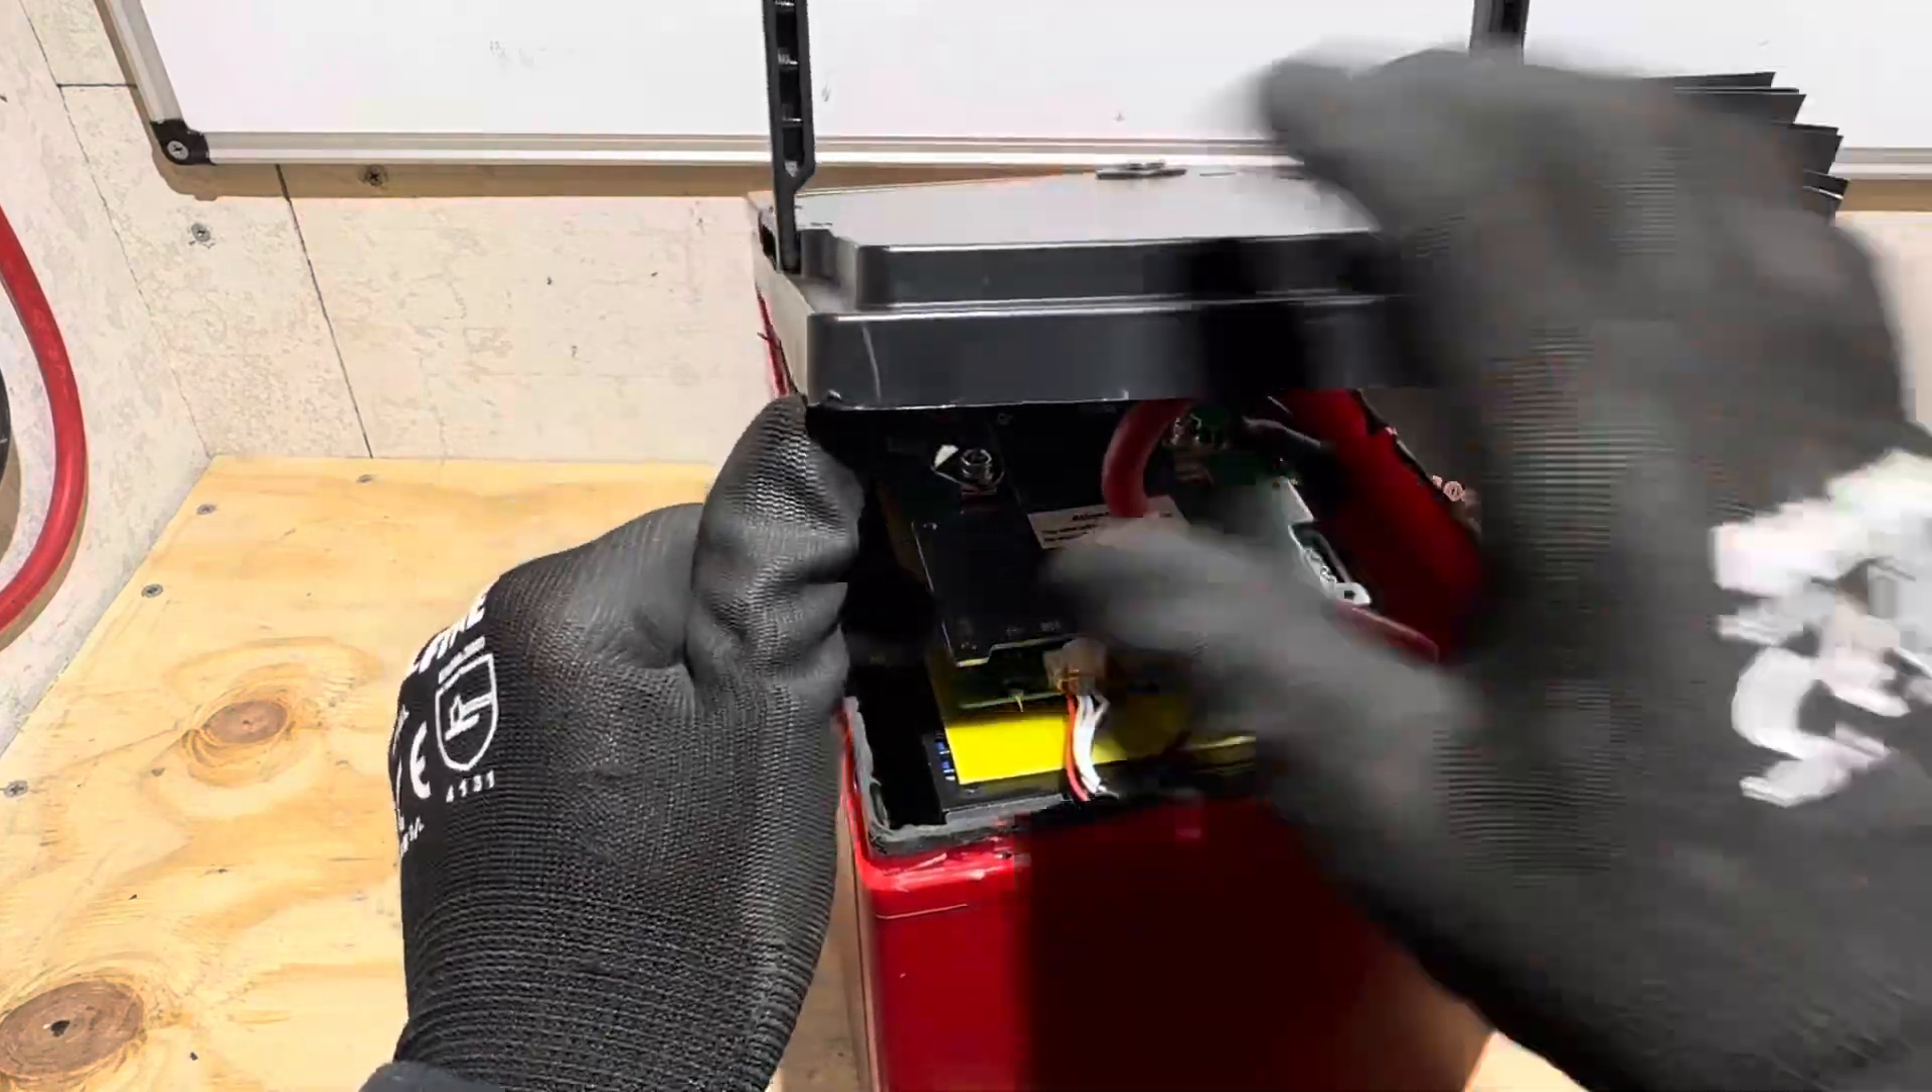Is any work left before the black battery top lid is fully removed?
Yes.